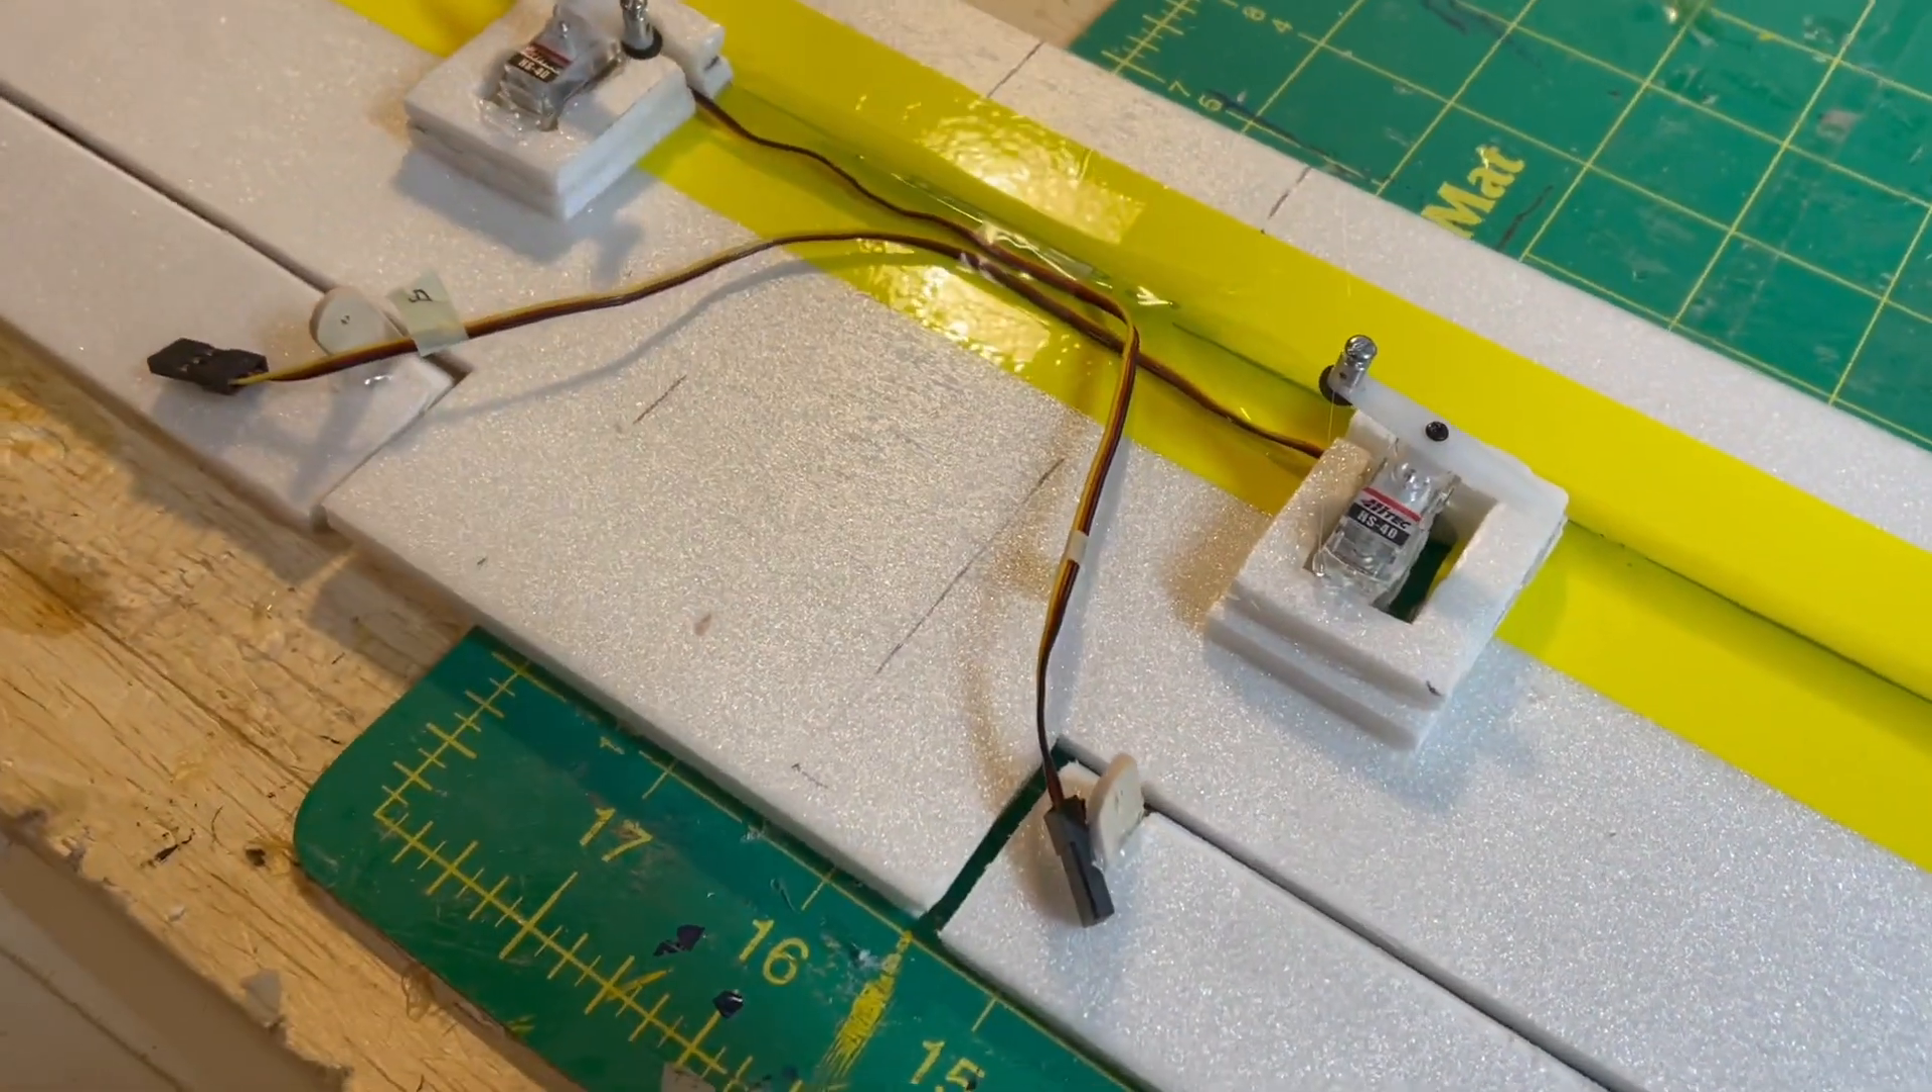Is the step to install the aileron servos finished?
Yes.